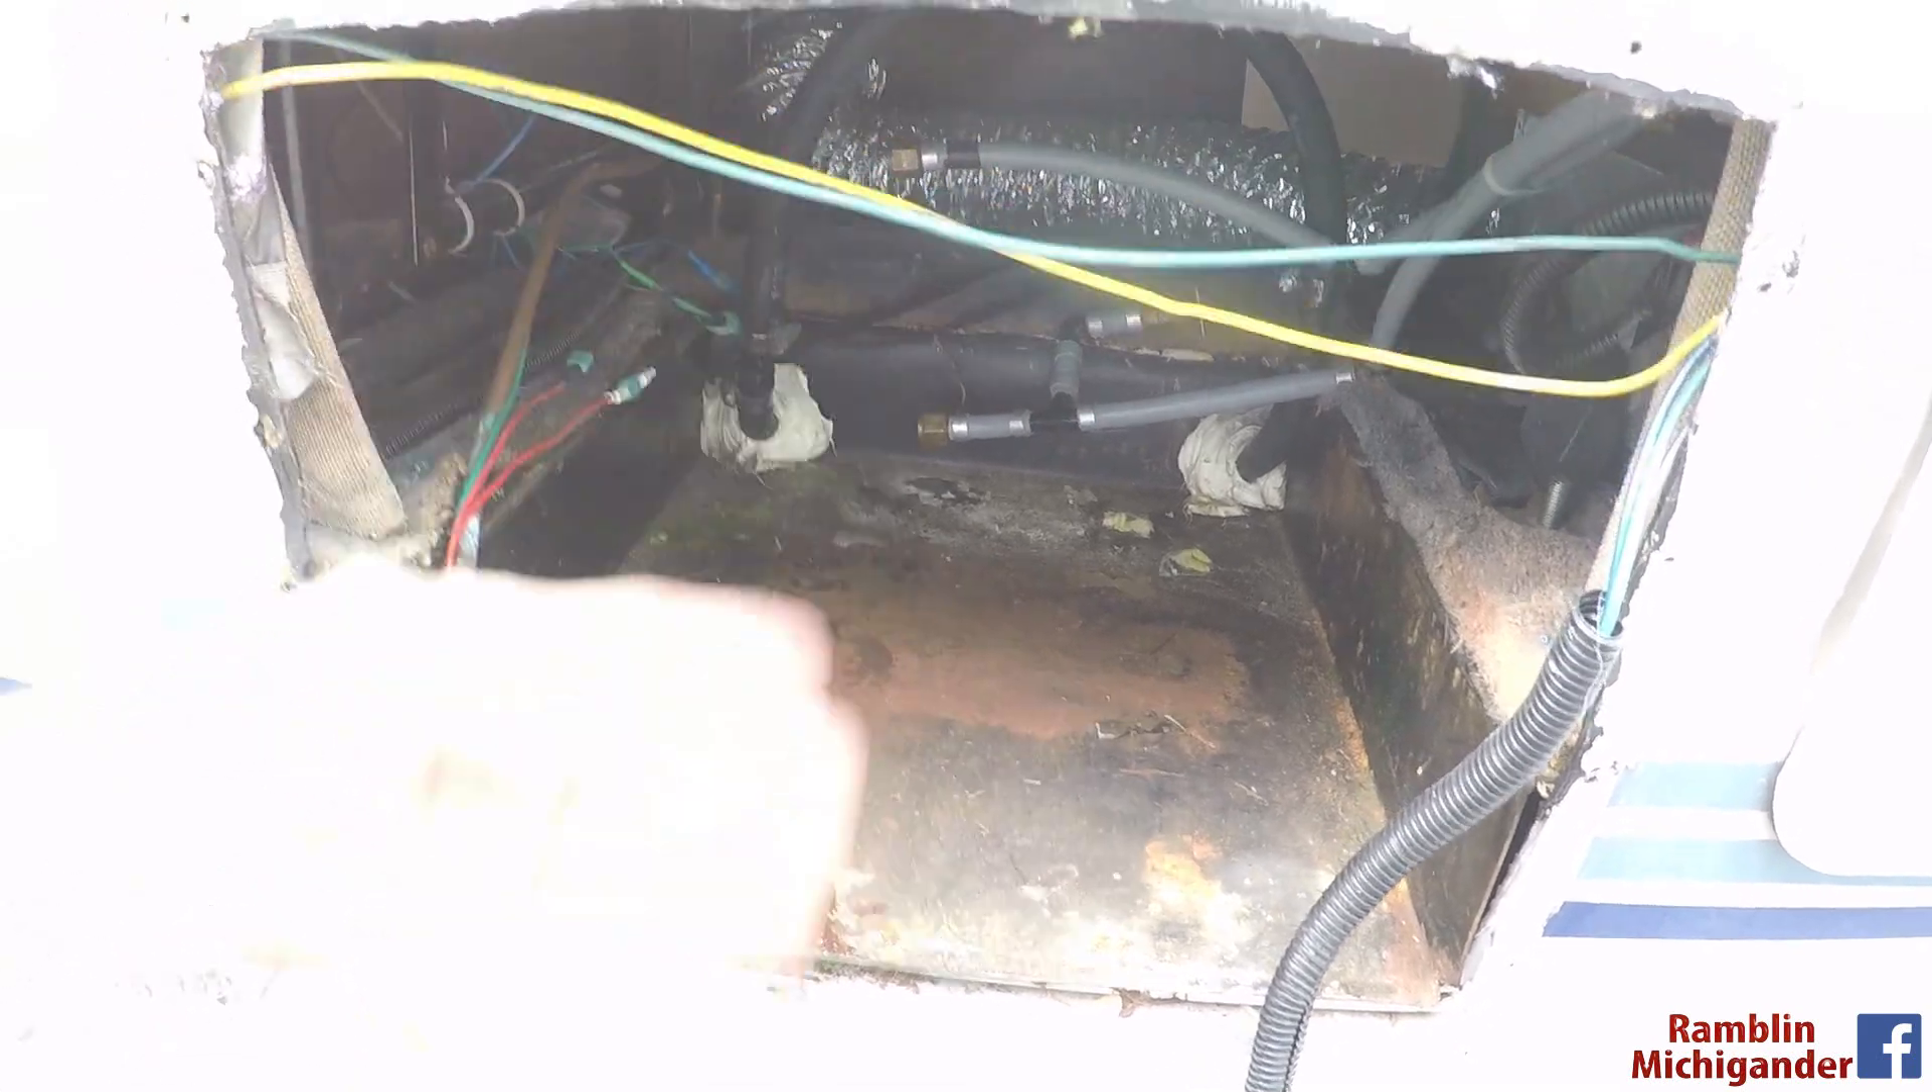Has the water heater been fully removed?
Yes.